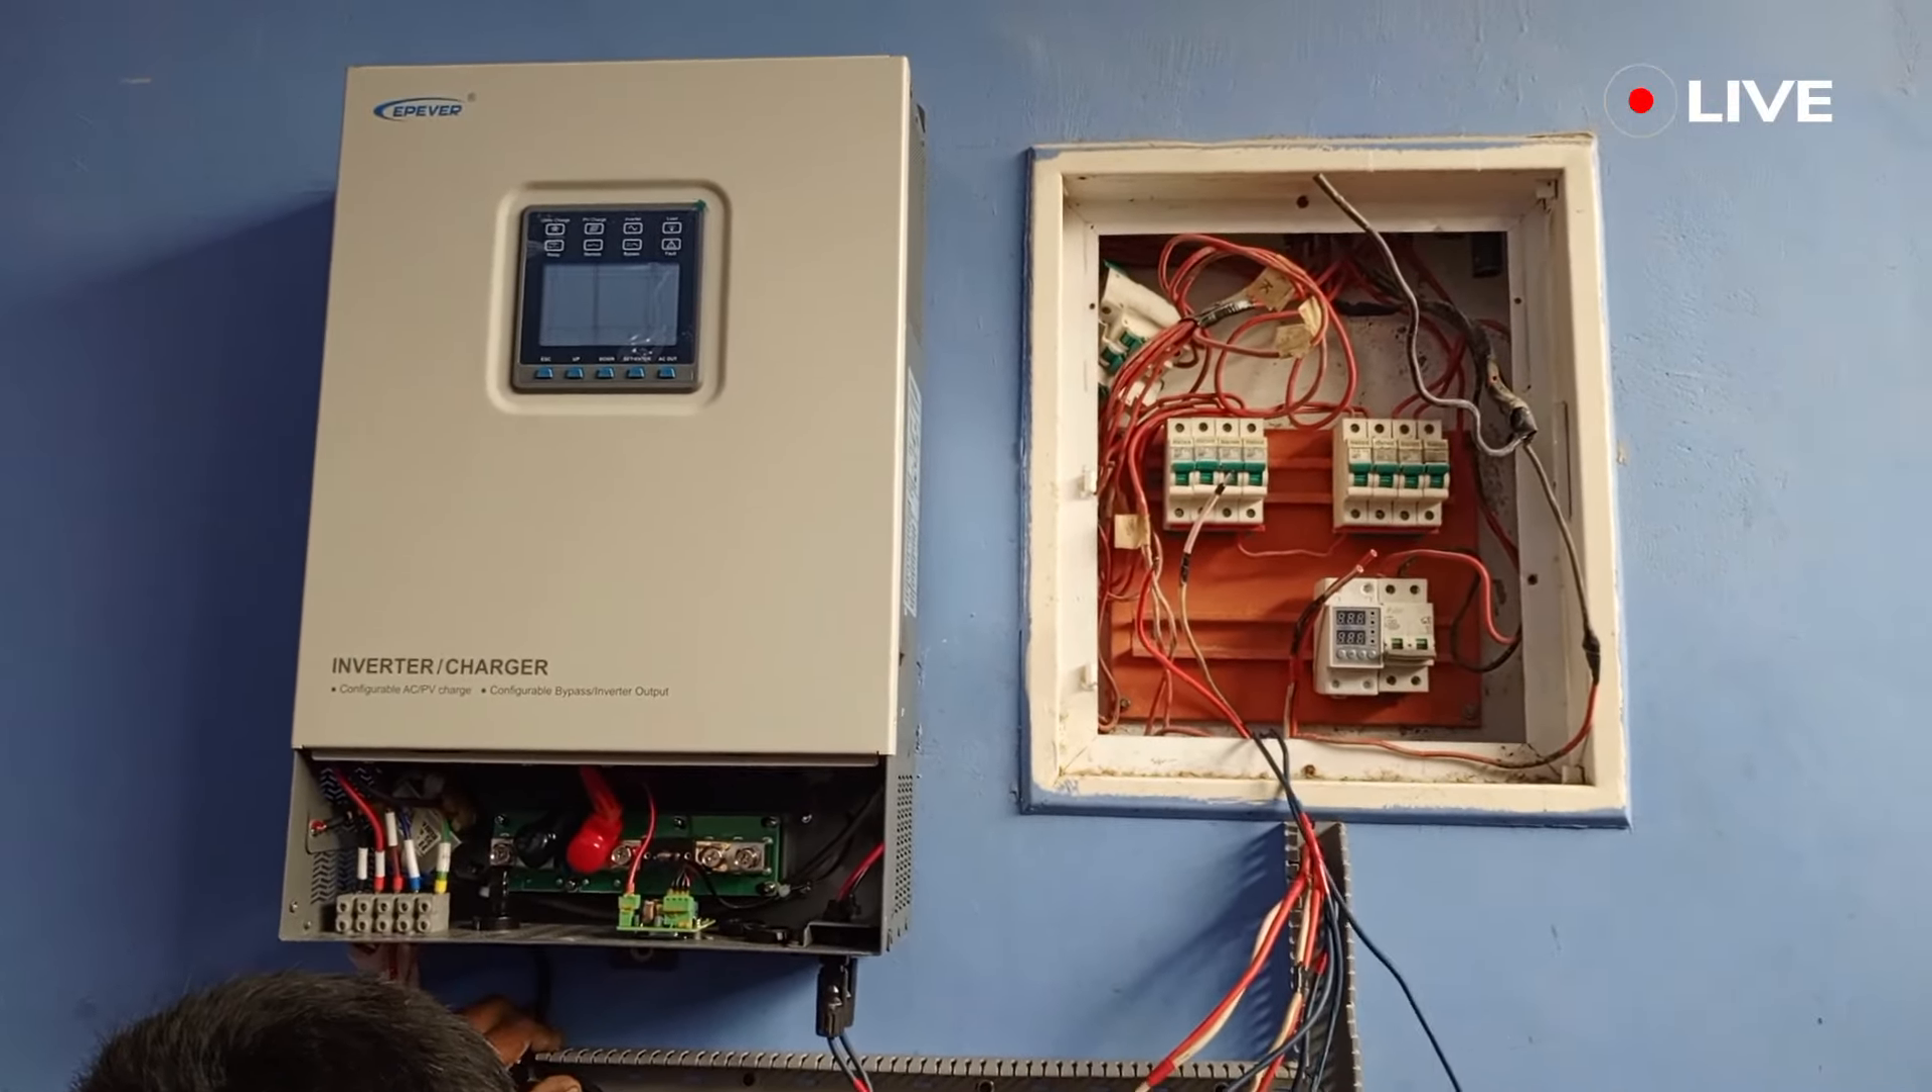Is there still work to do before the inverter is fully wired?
Yes.